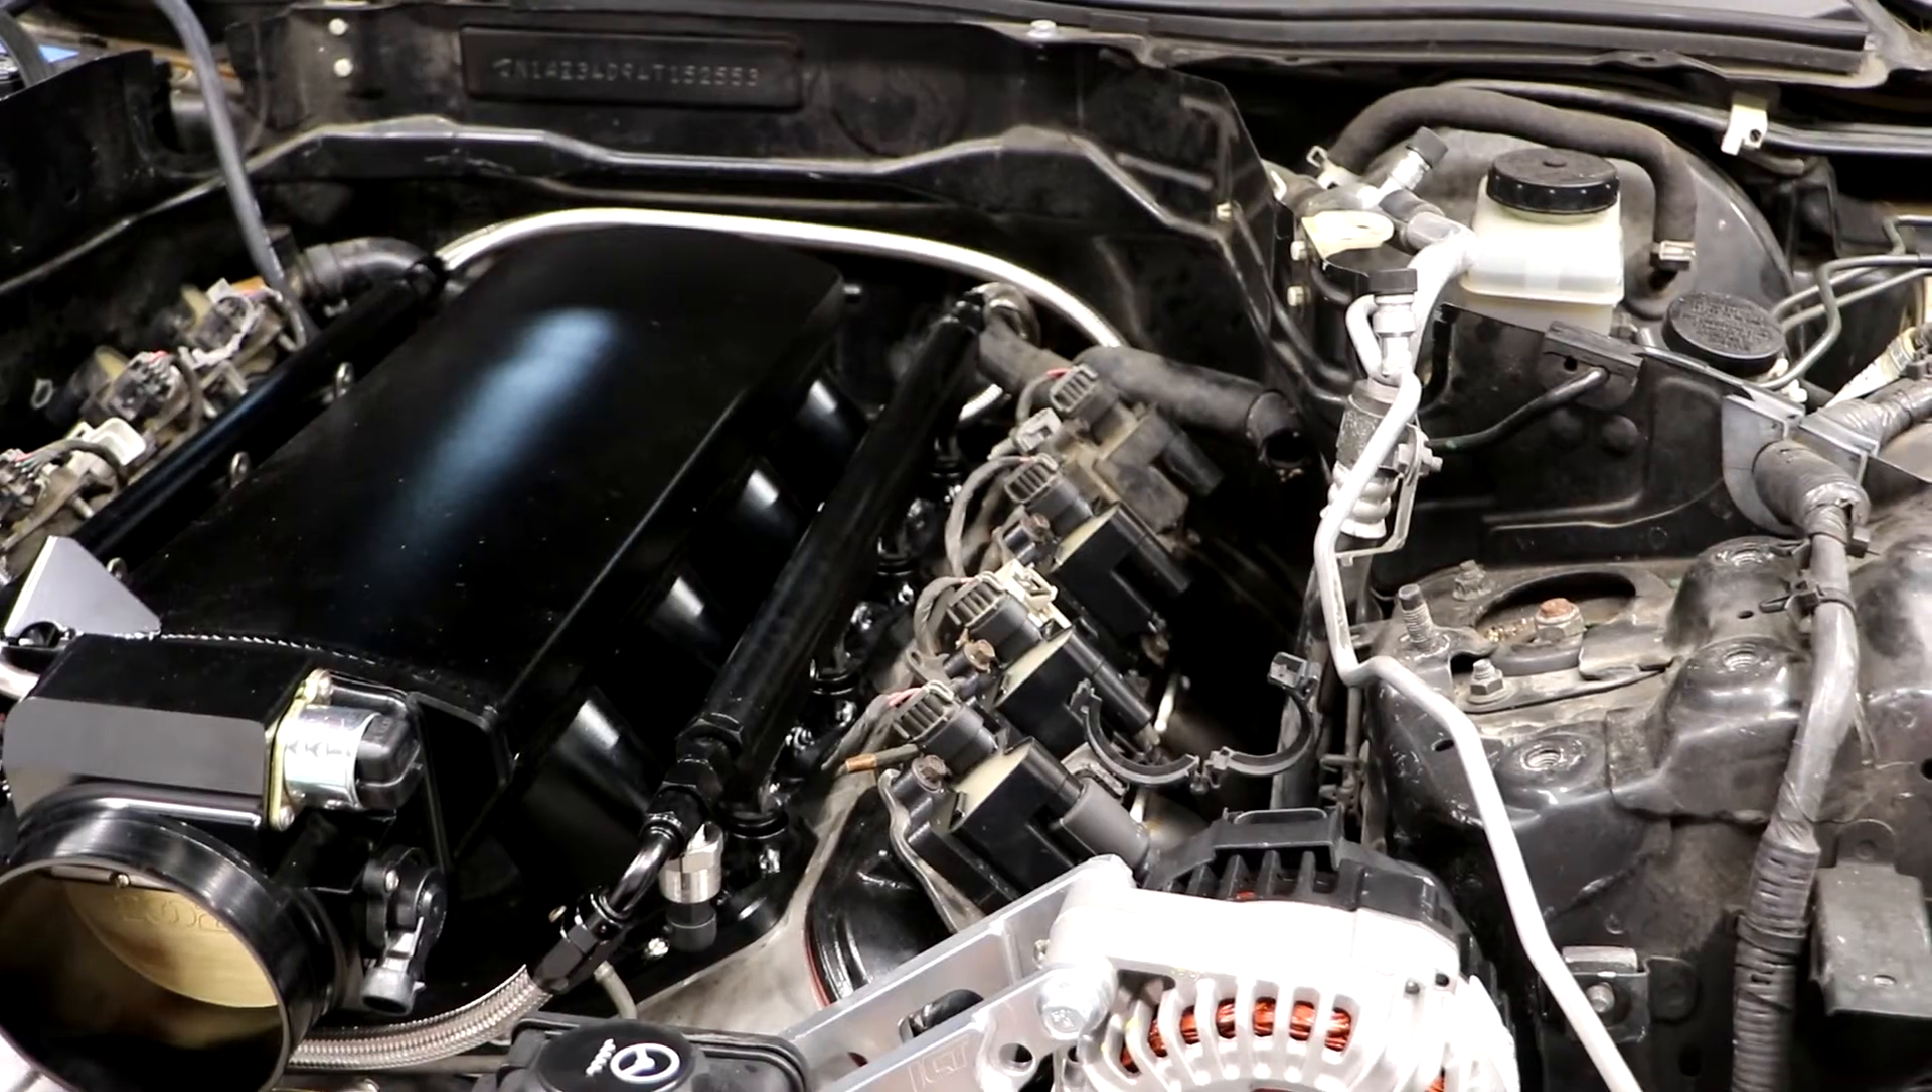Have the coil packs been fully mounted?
Yes.